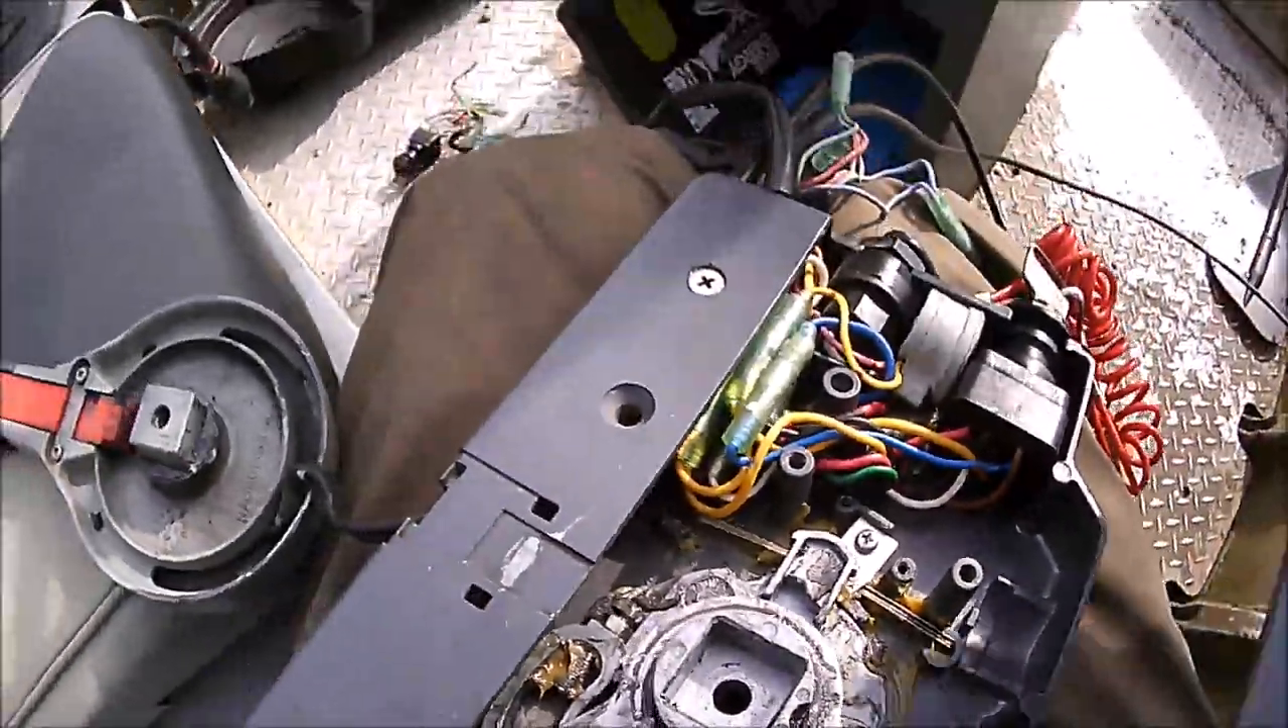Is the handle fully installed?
No.